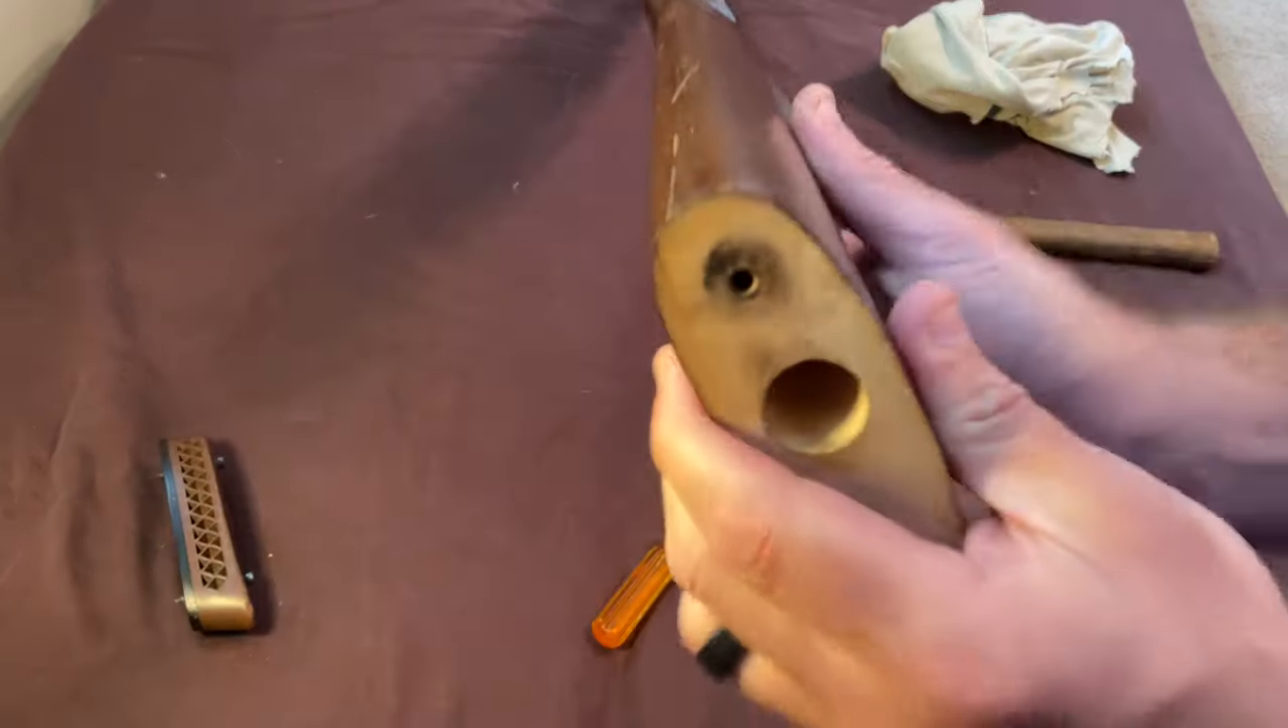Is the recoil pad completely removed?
Yes.